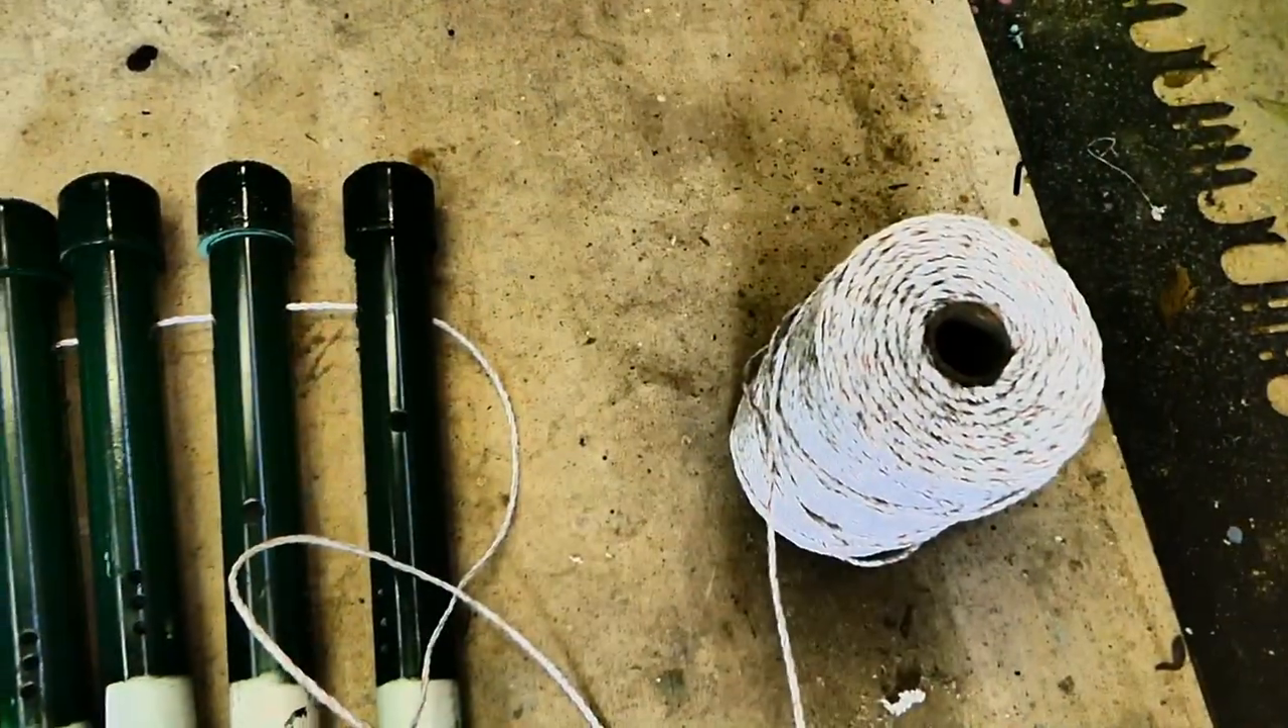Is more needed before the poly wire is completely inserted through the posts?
No.